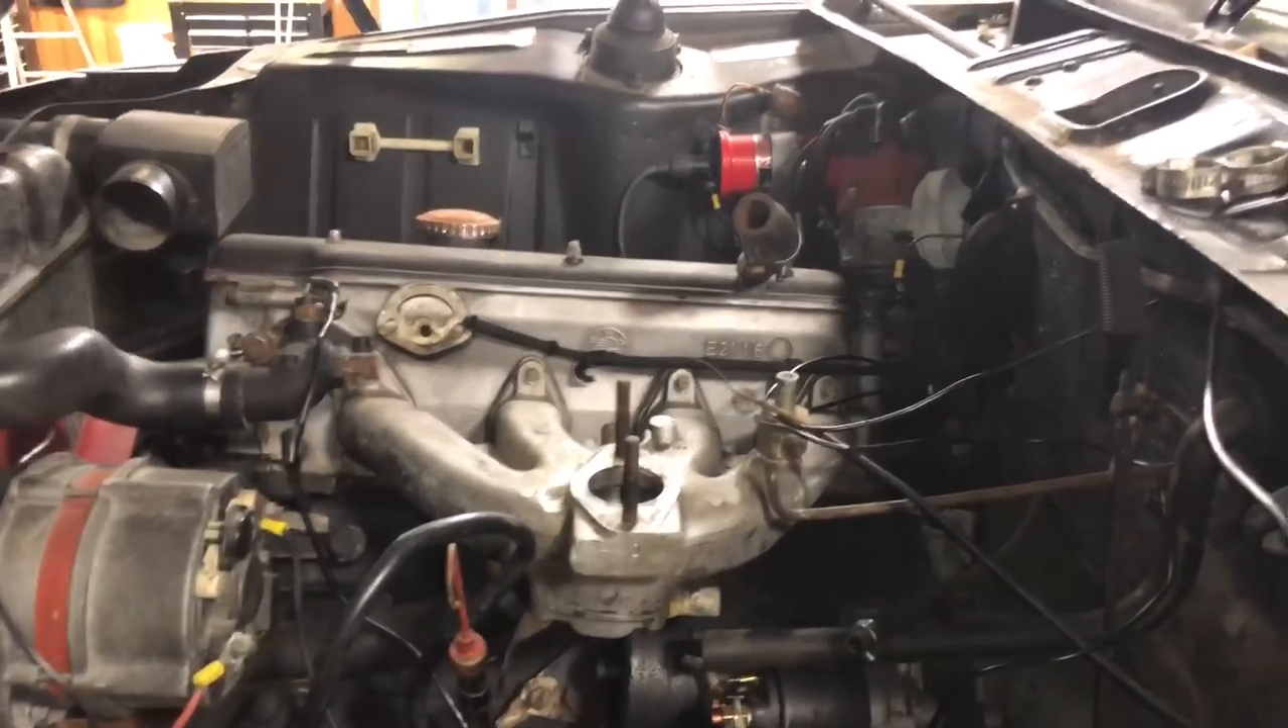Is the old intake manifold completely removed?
No.